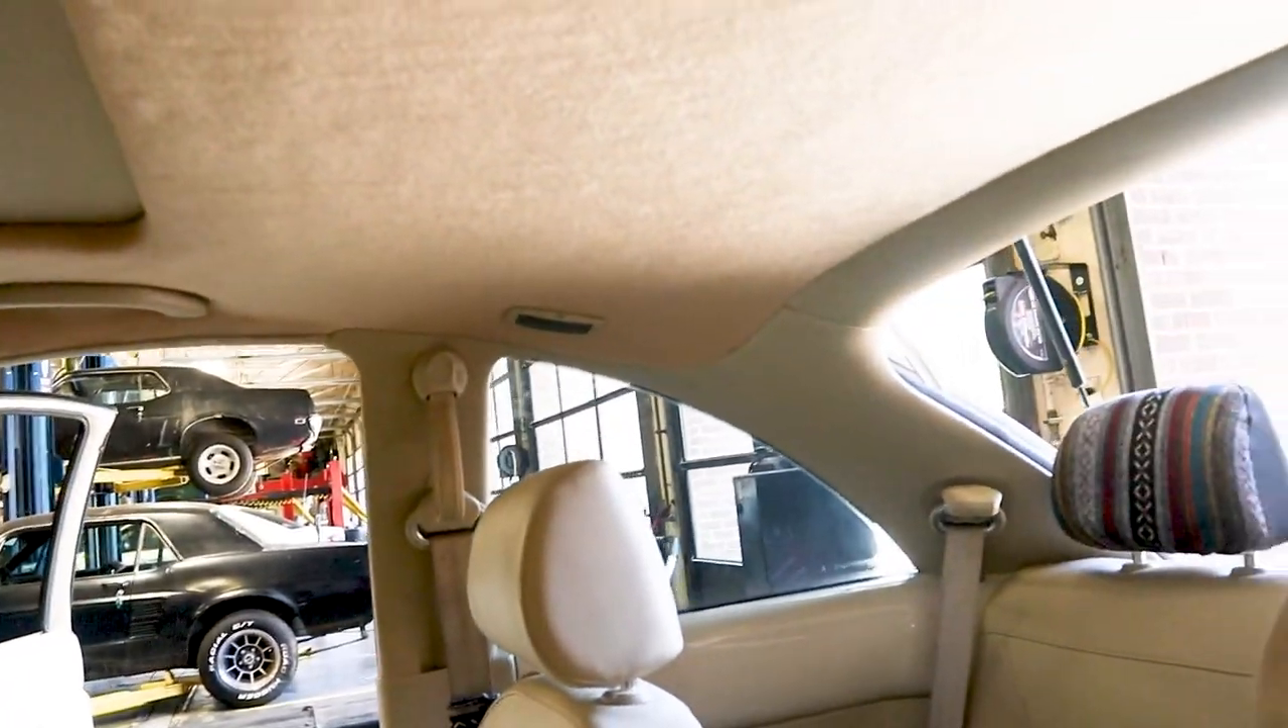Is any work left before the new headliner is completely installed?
No.